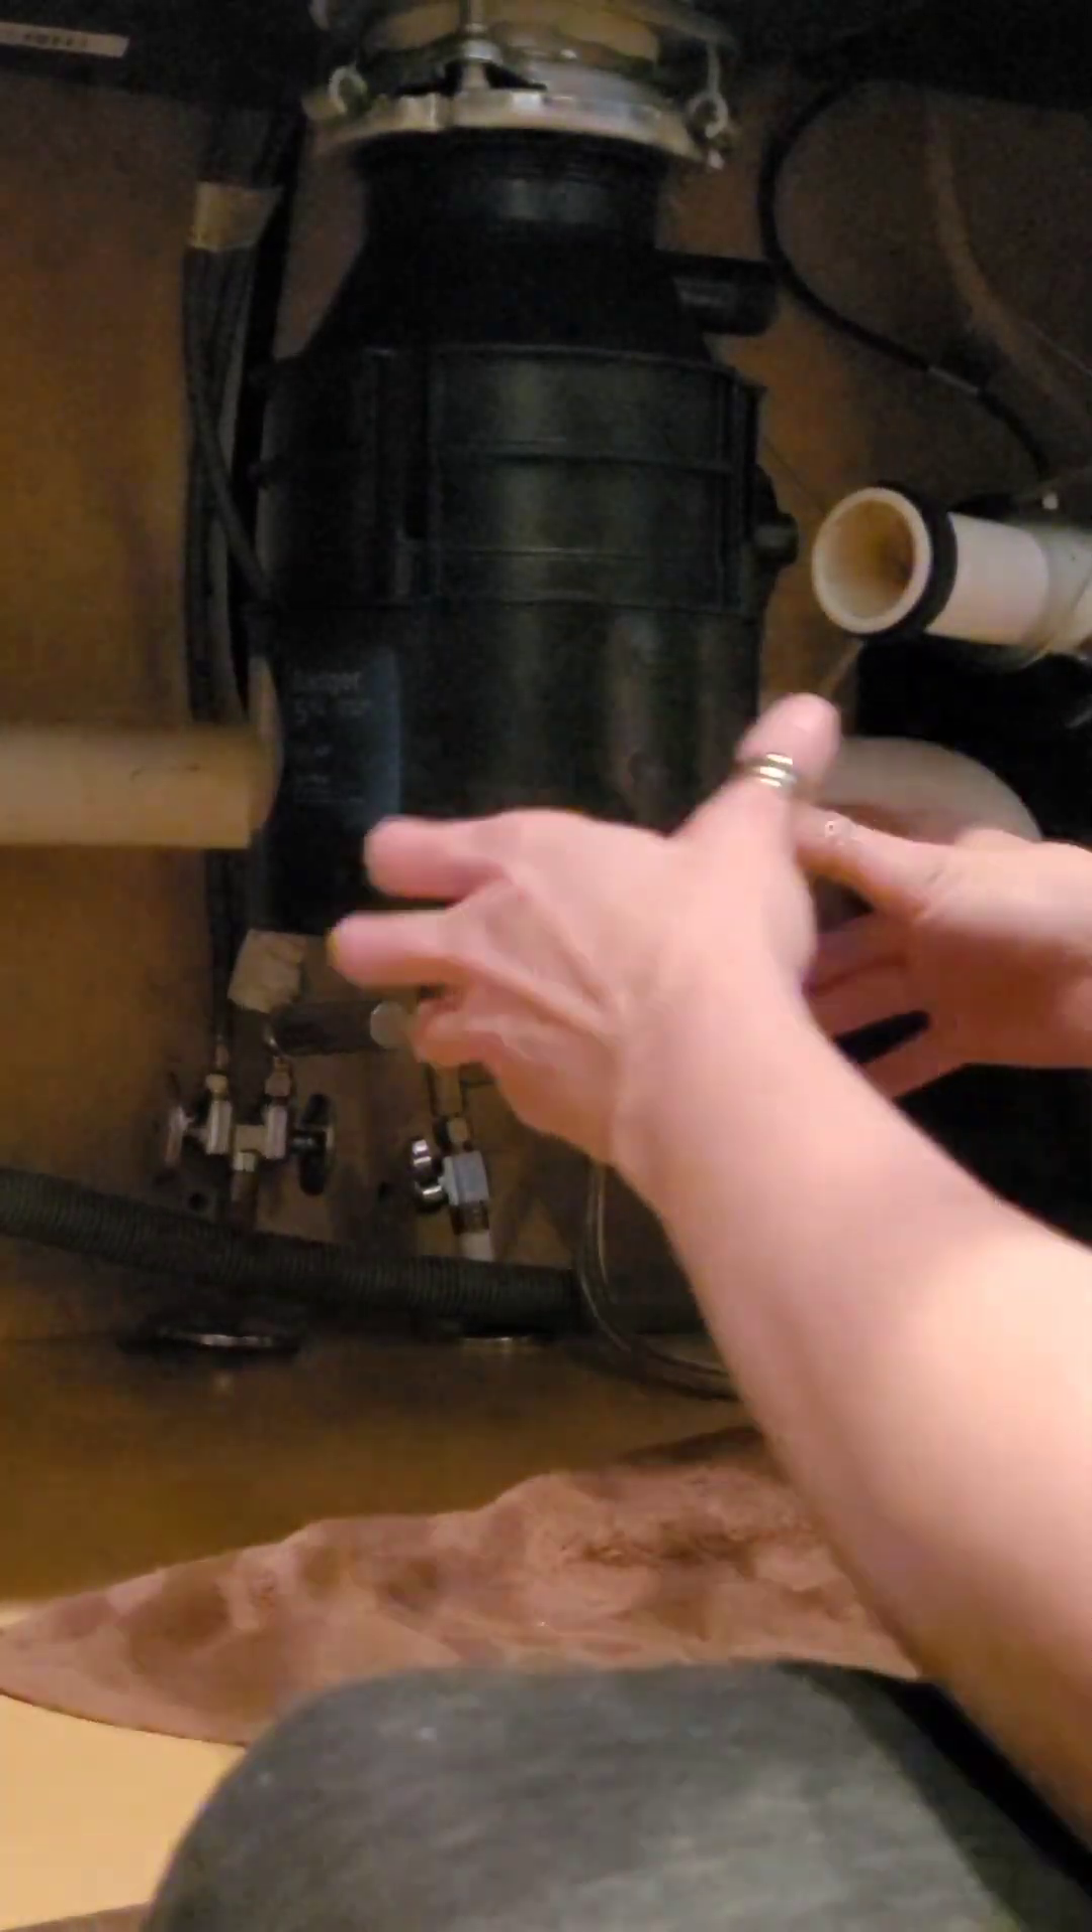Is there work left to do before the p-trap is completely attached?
Yes.